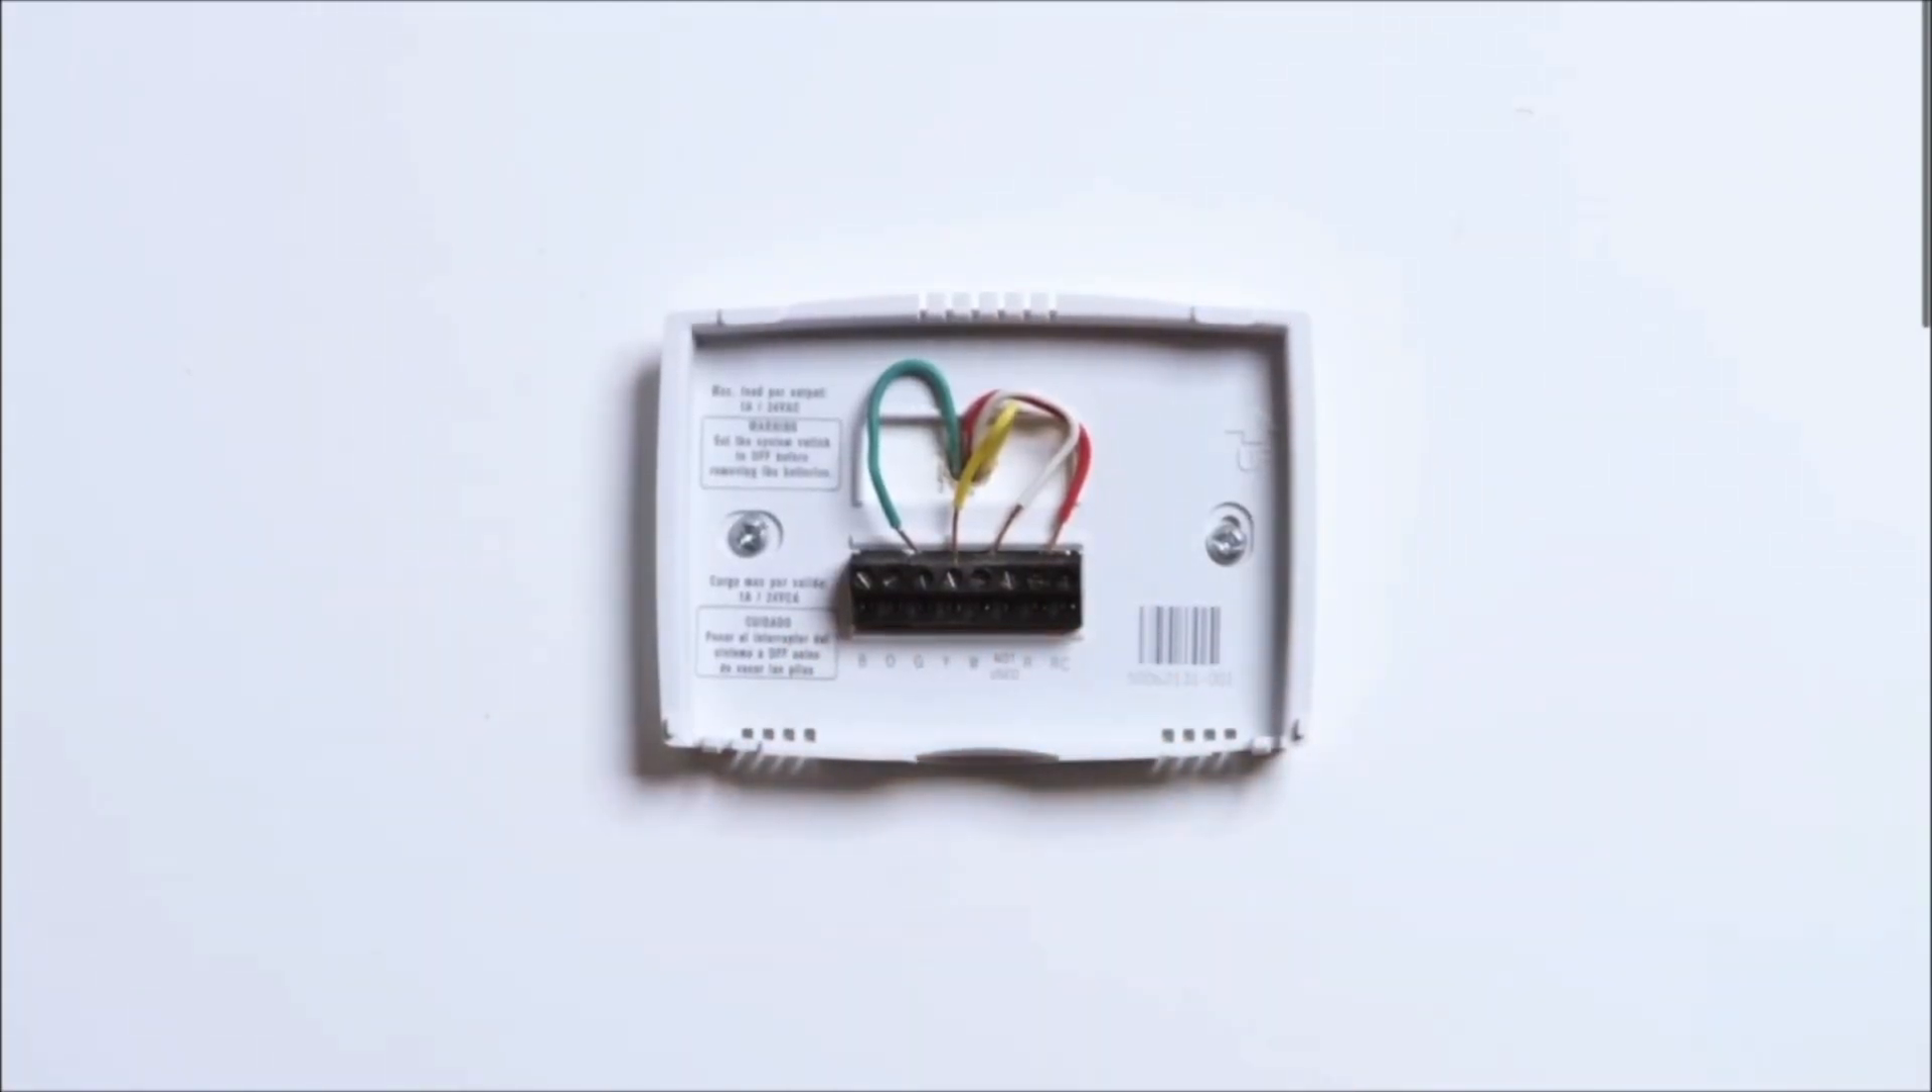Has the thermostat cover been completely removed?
Yes.